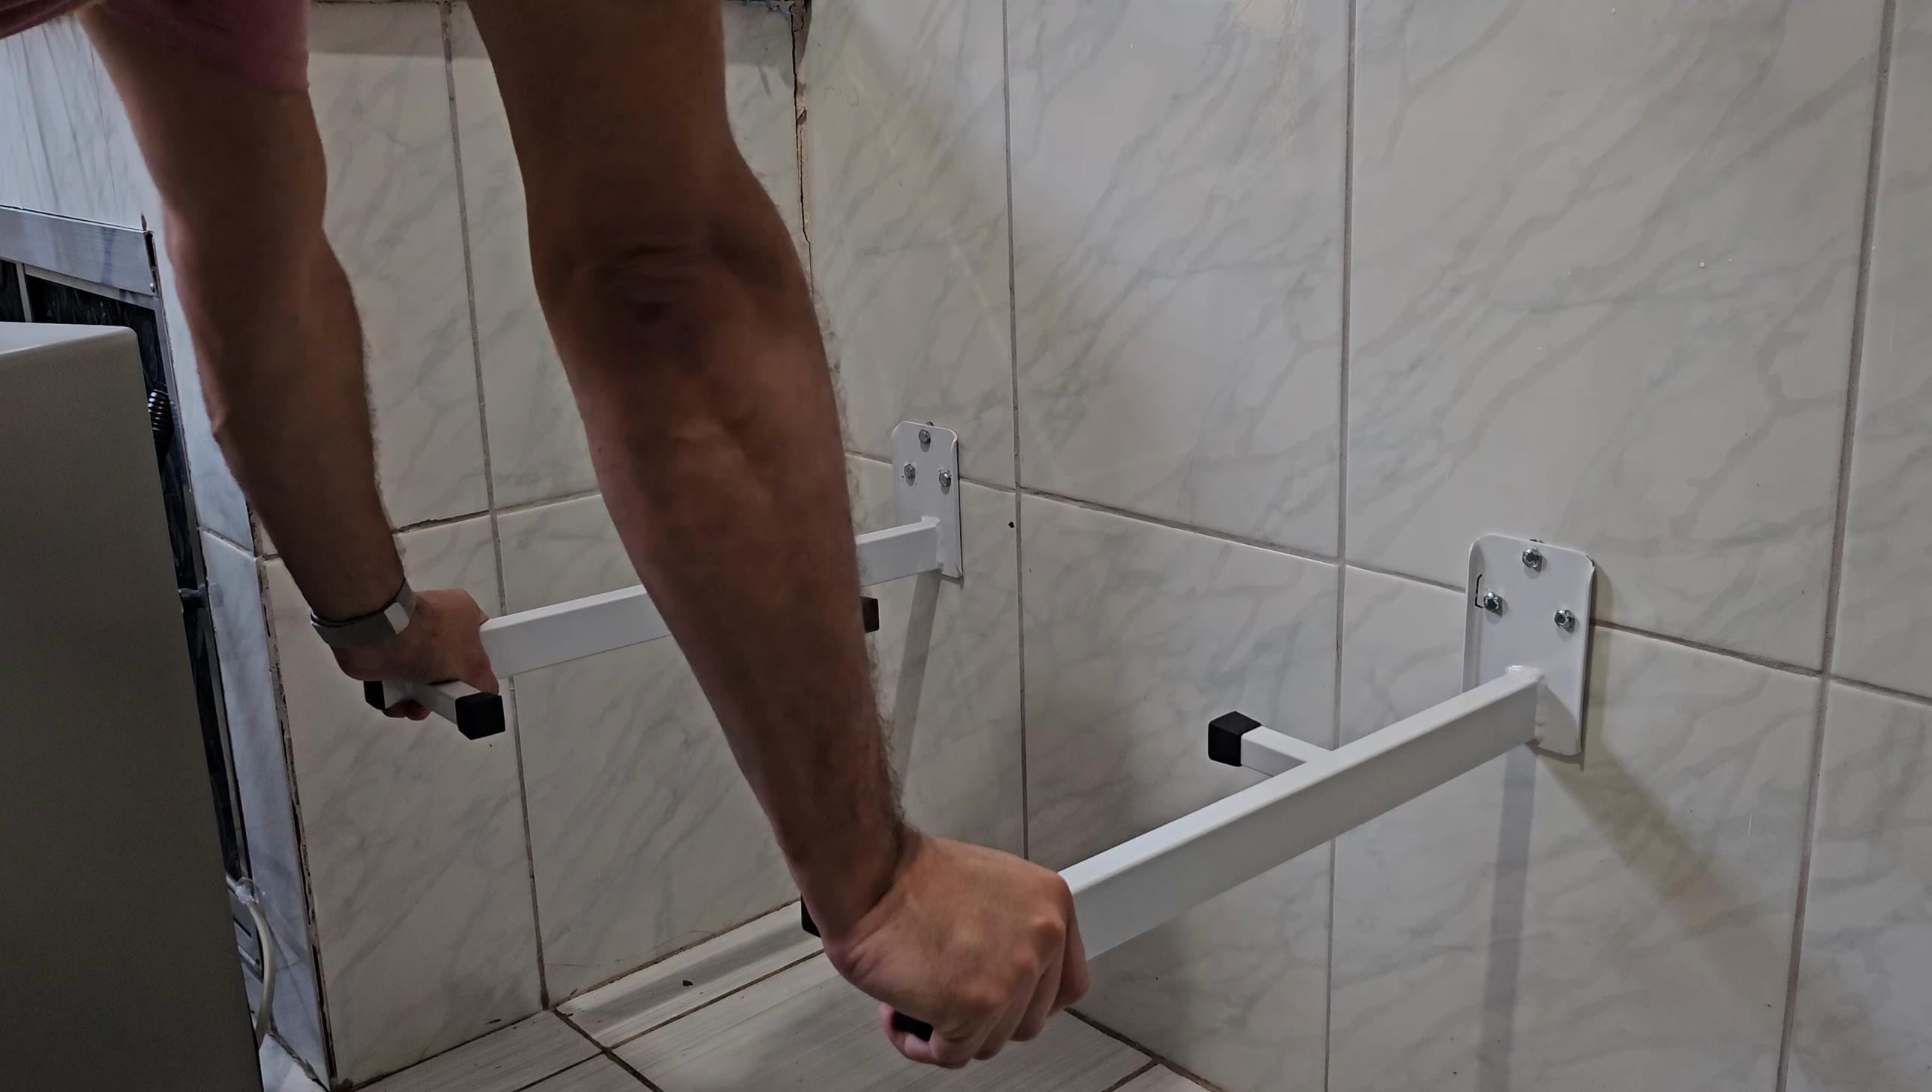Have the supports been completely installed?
Yes.